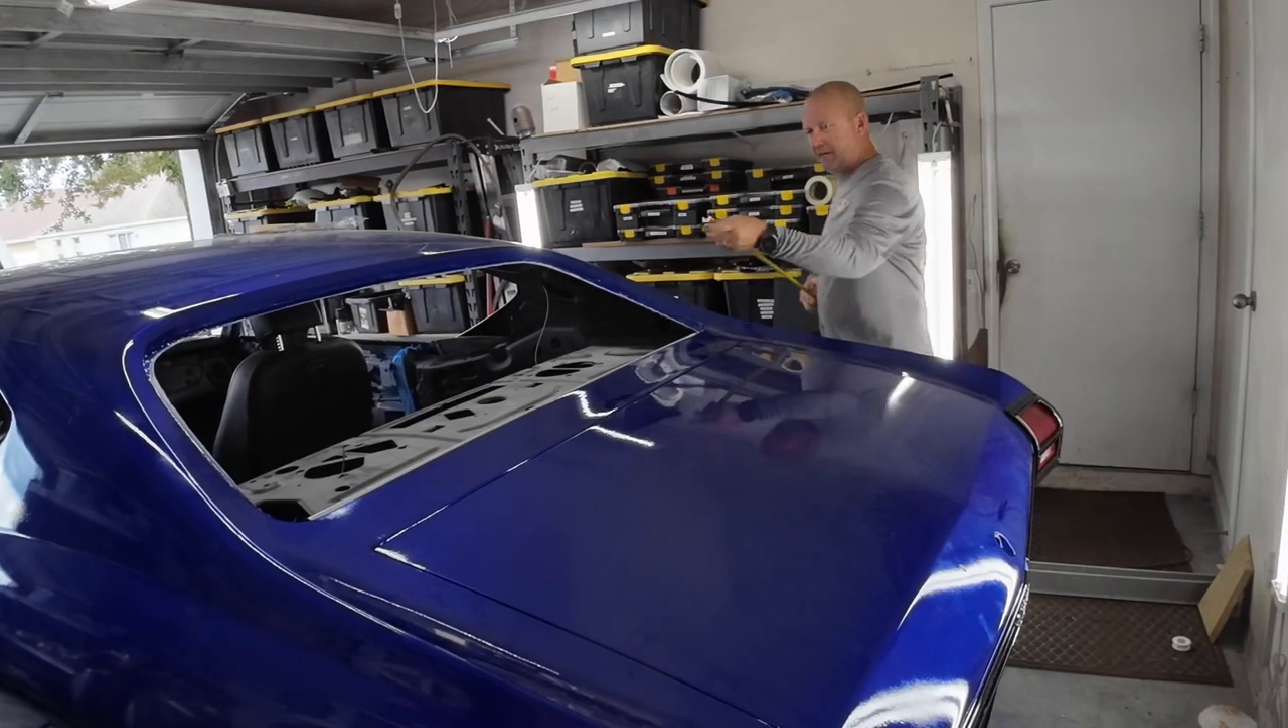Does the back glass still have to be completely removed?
No.